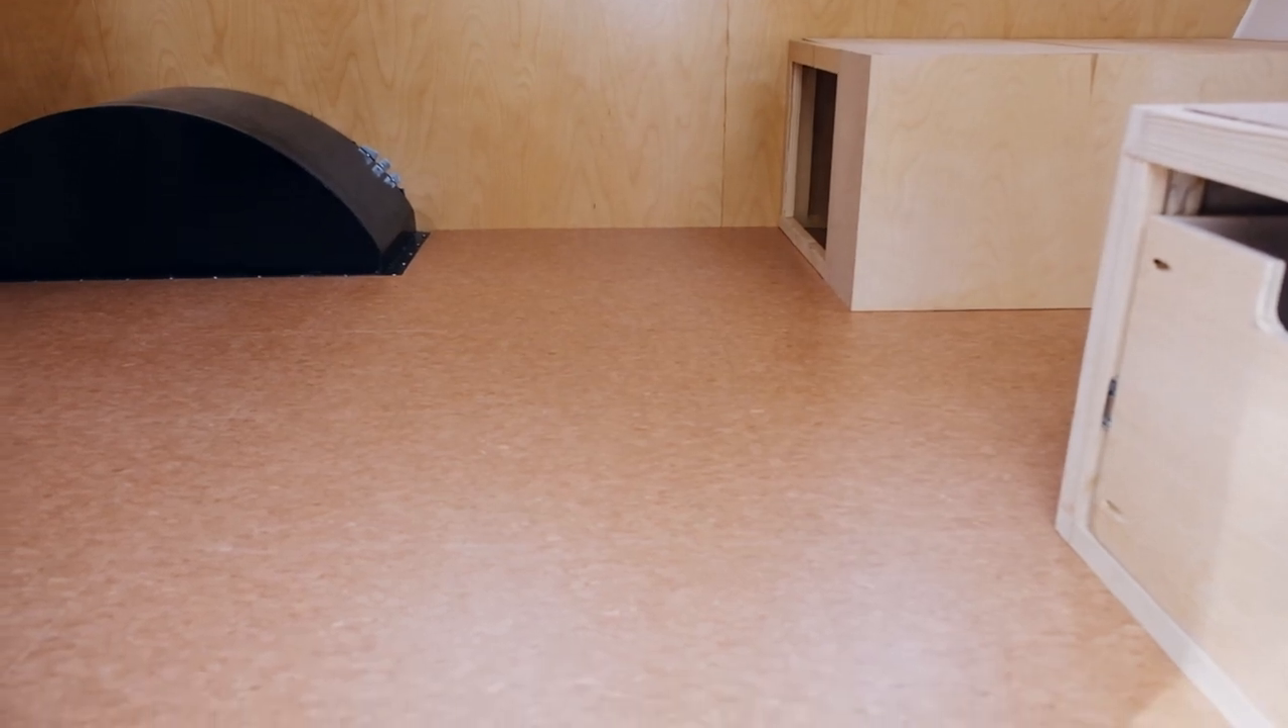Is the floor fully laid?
Yes.